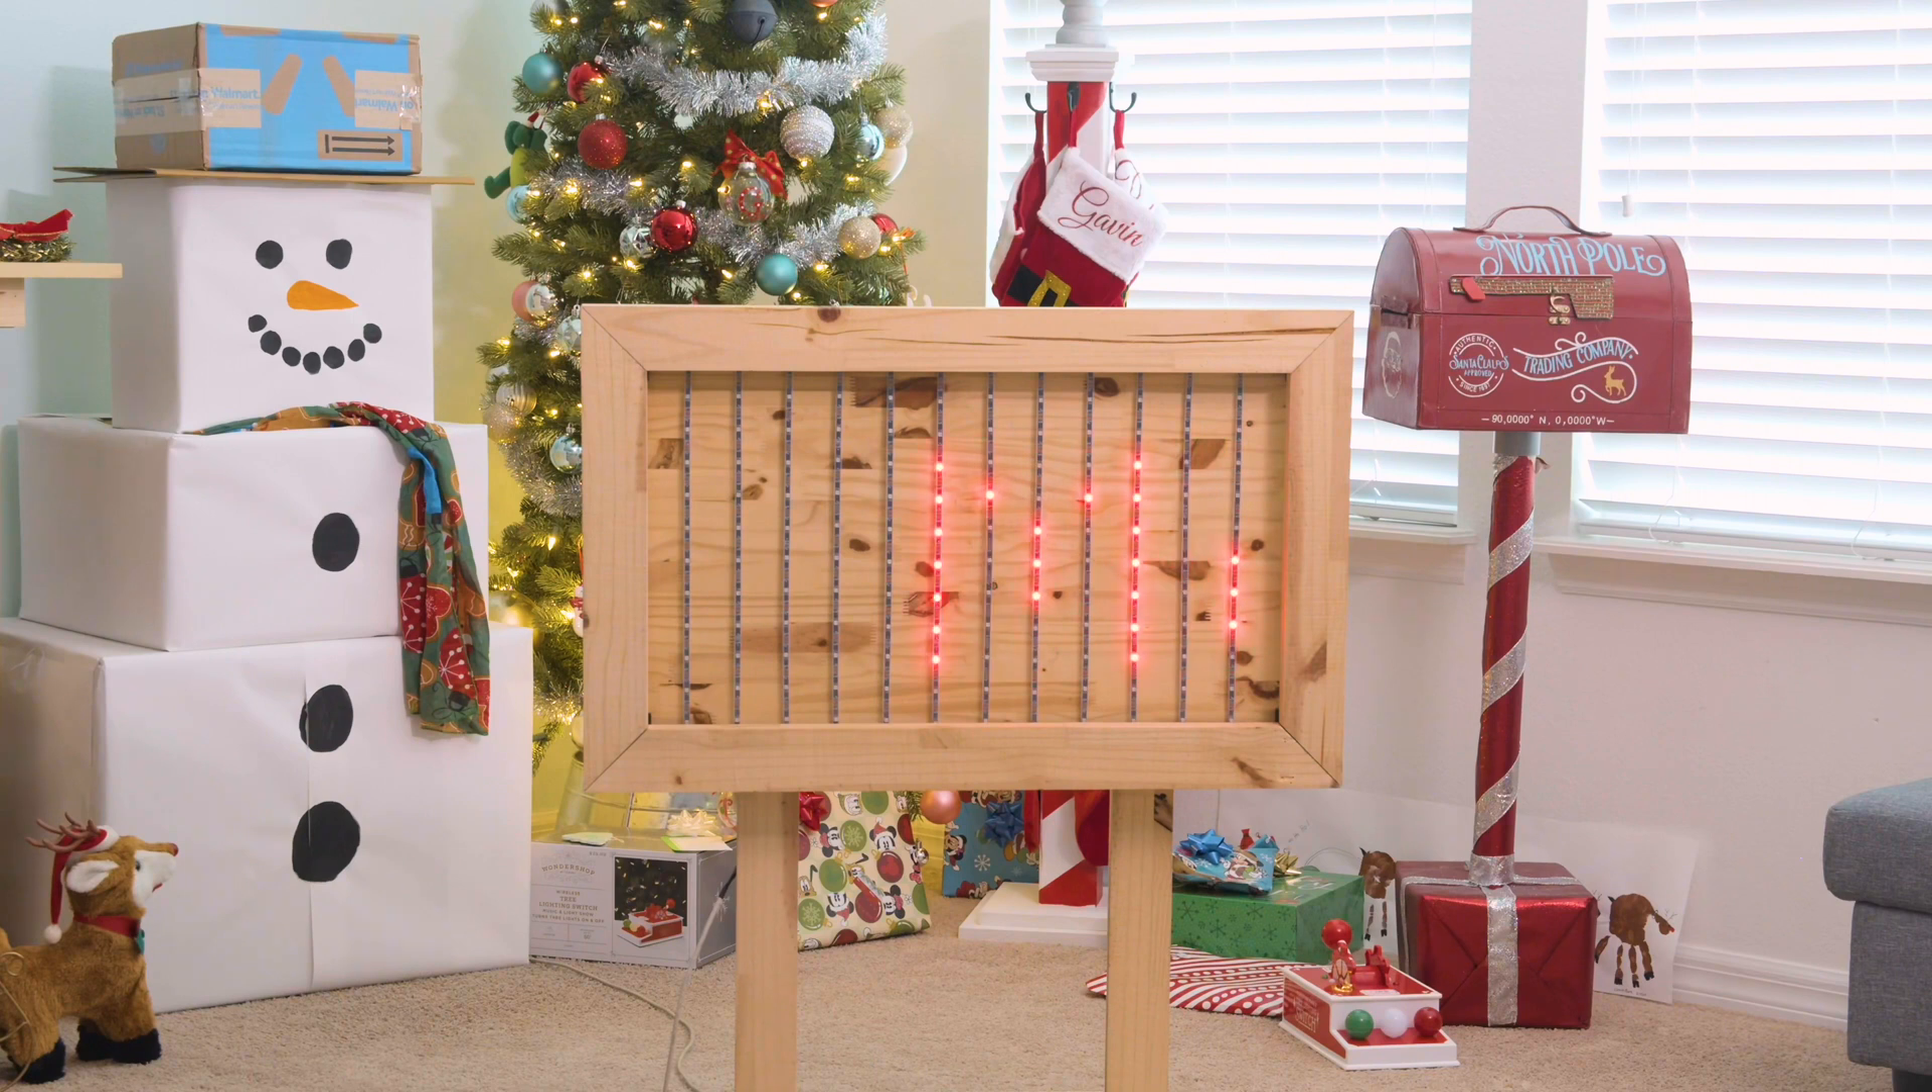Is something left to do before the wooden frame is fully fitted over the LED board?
No.